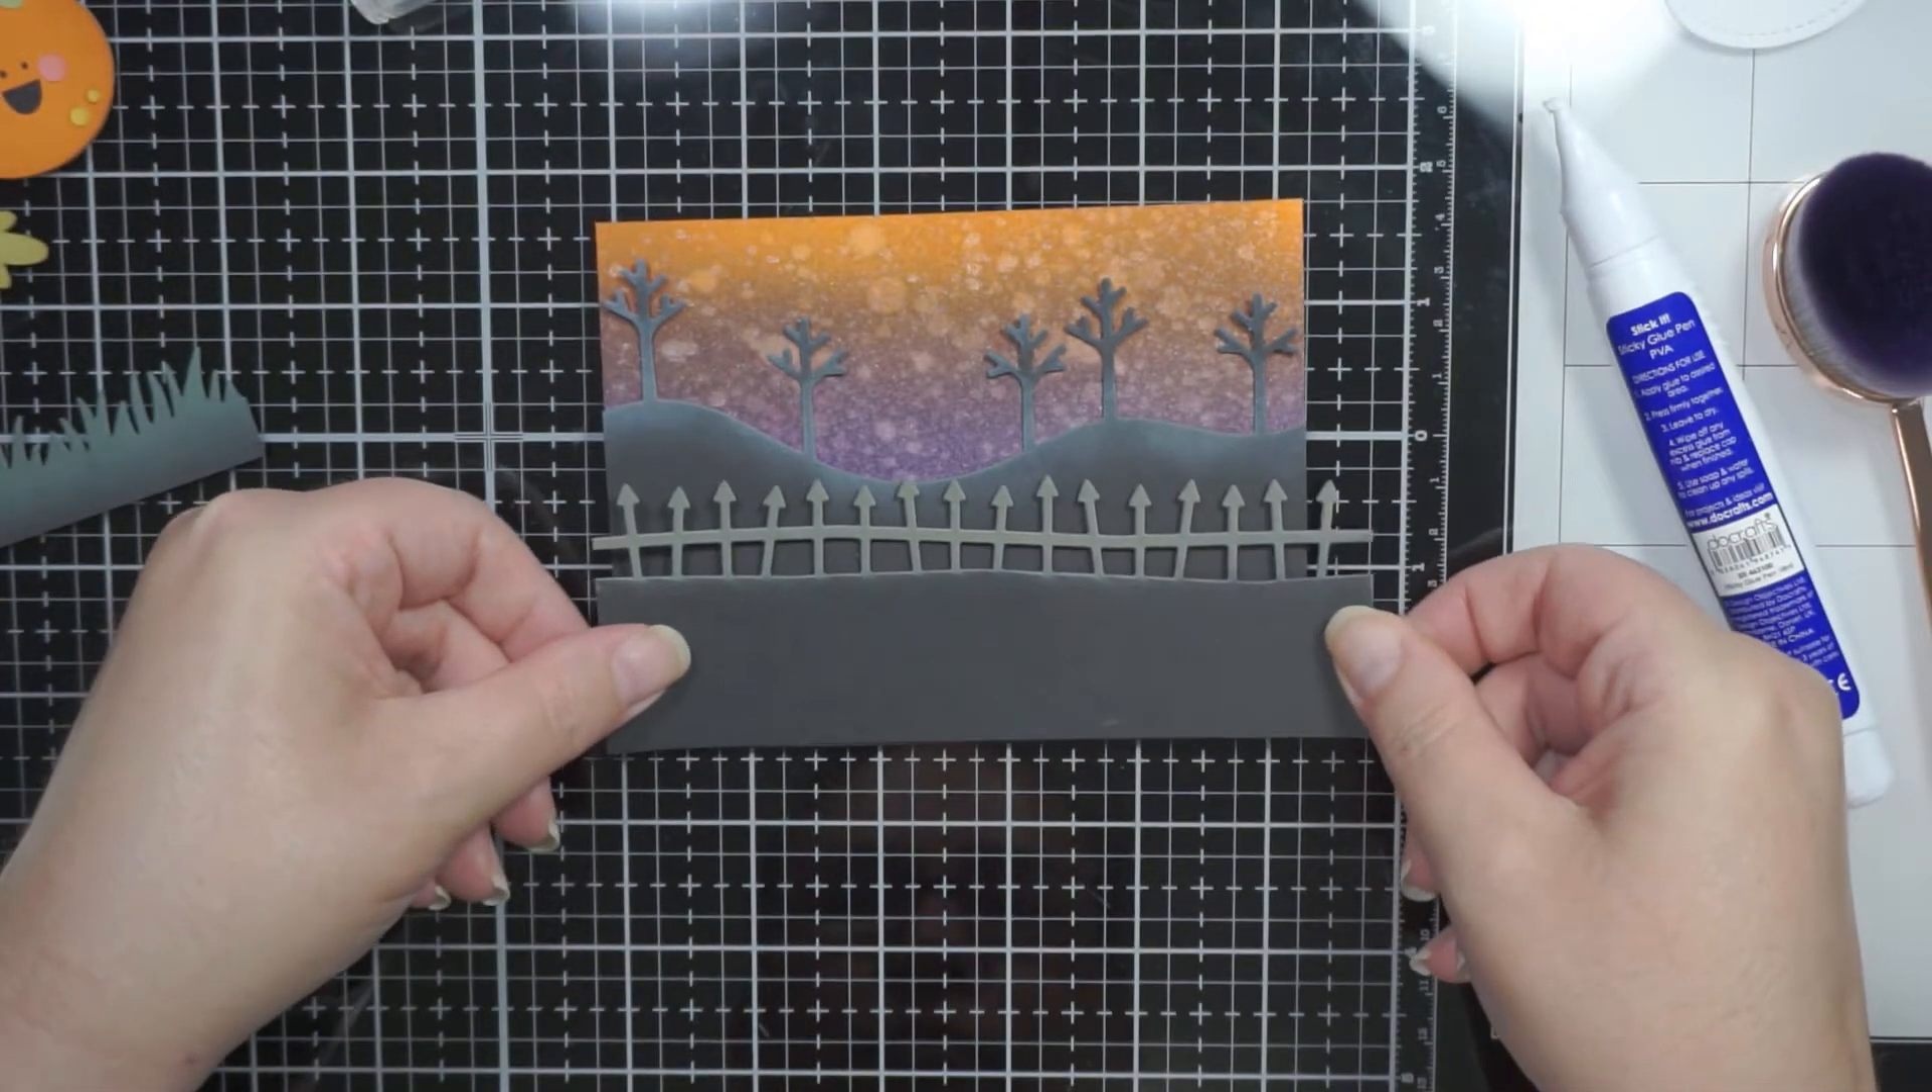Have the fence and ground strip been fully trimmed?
No.